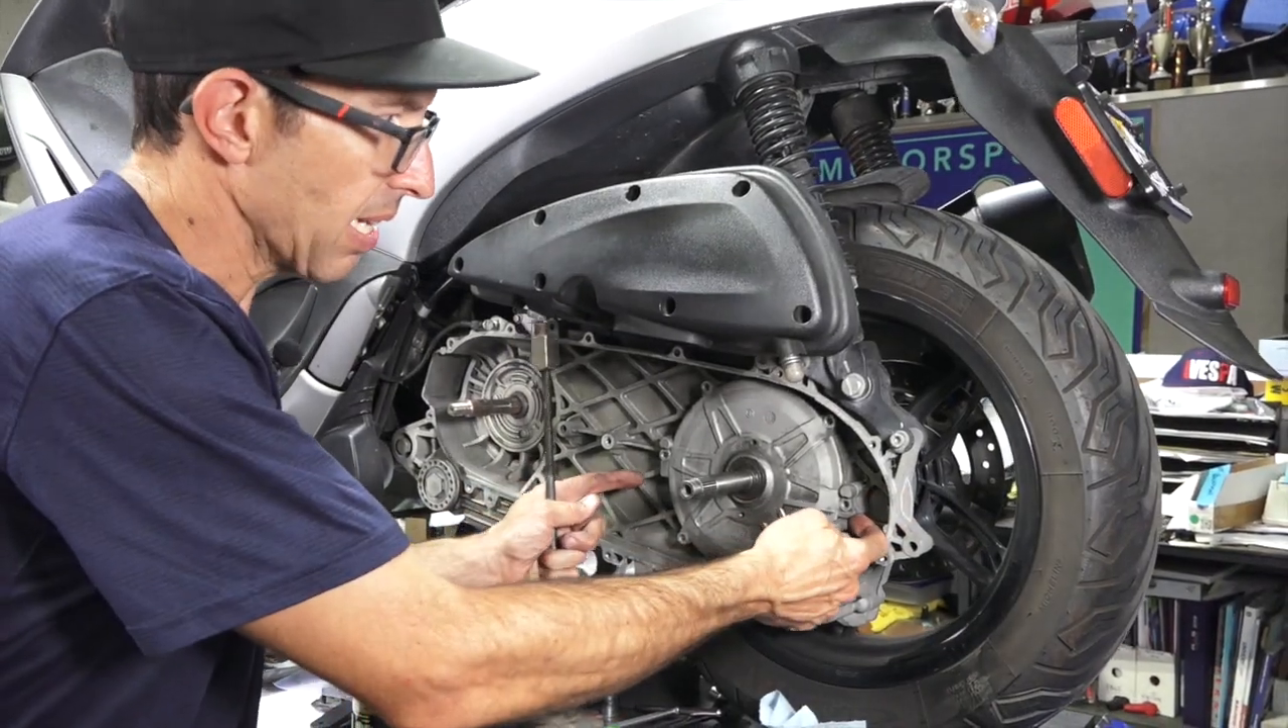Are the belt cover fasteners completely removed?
Yes.